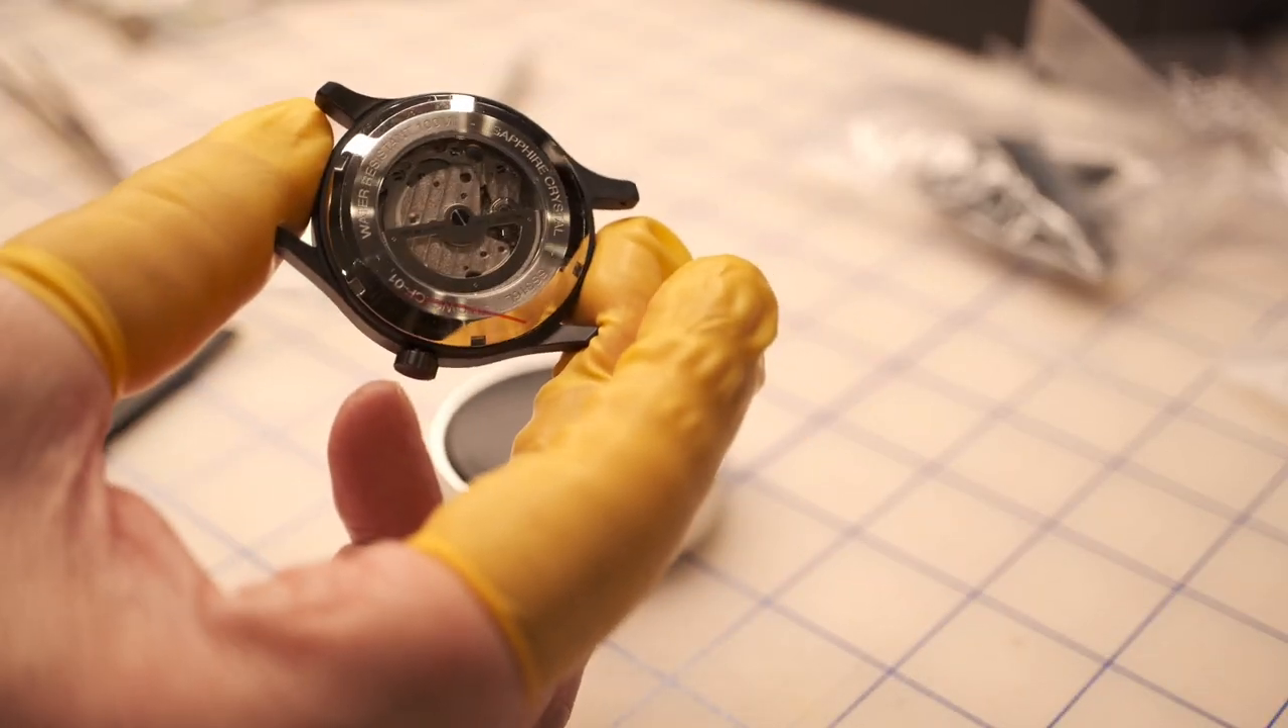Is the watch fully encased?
Yes.